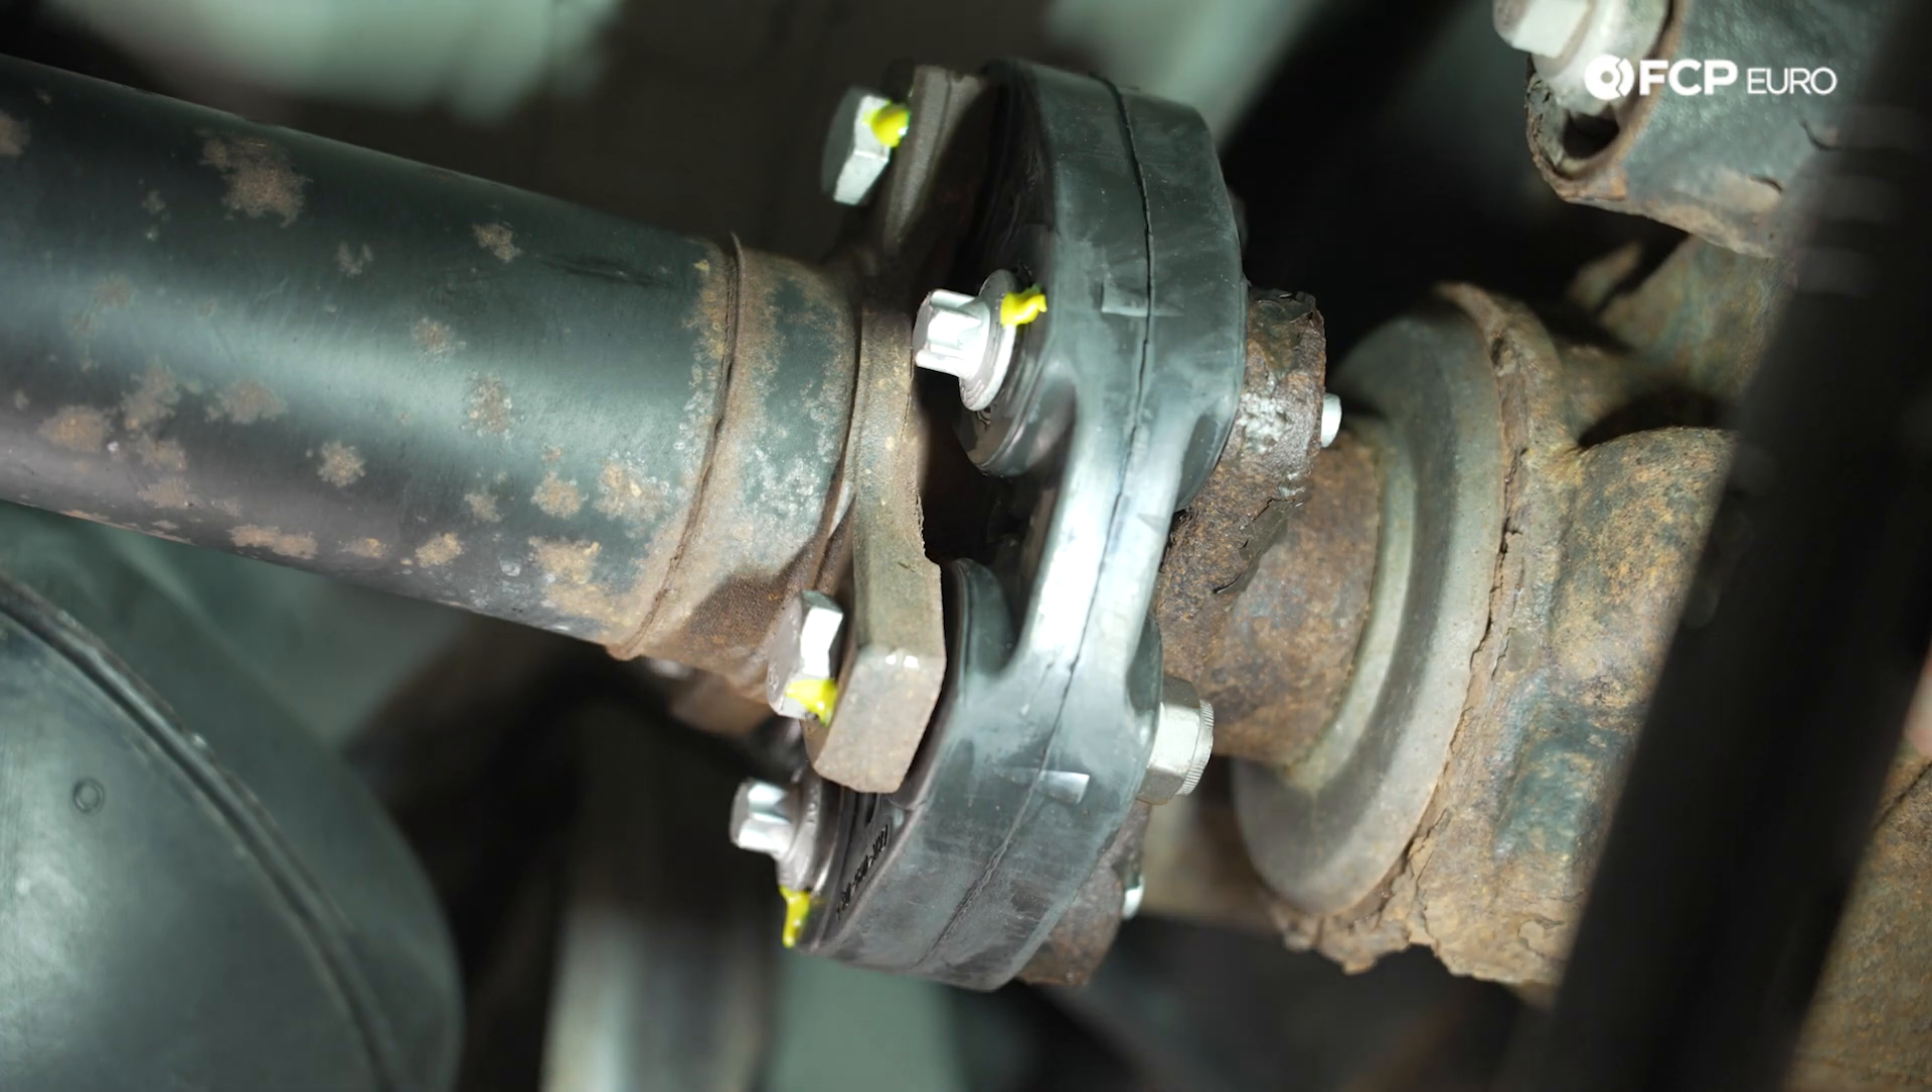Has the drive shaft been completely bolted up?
Yes.